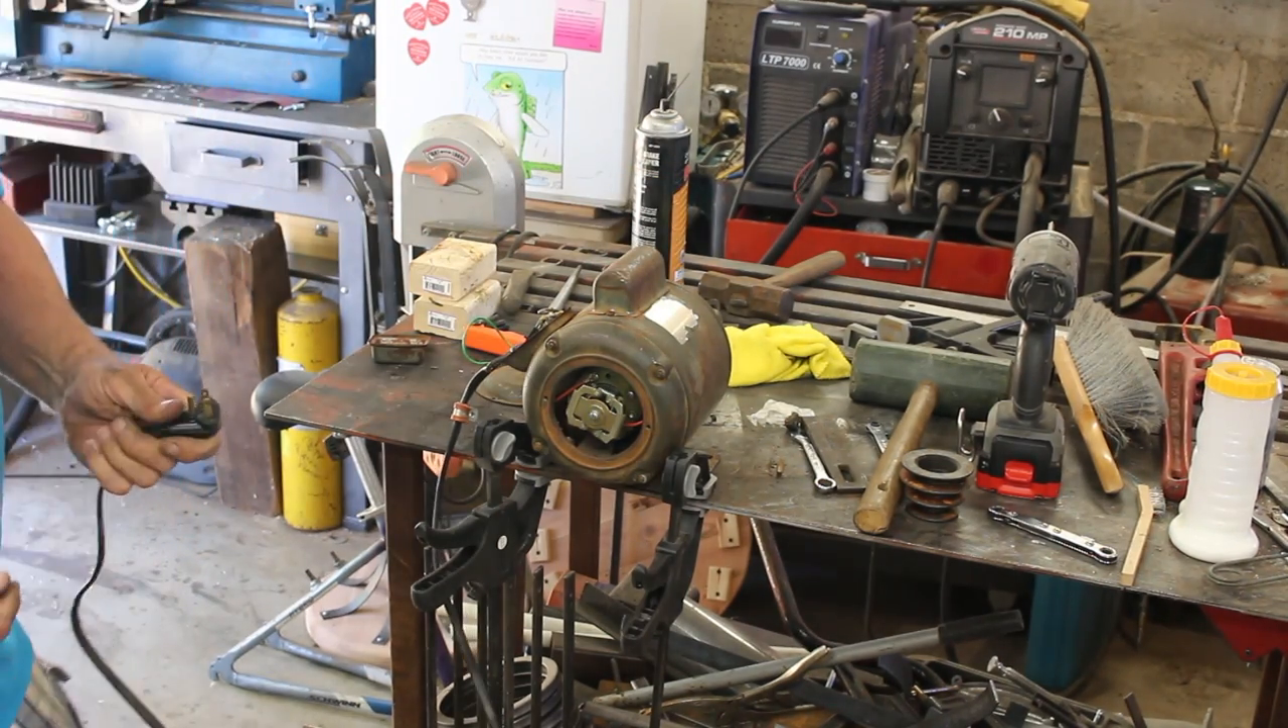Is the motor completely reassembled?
No.